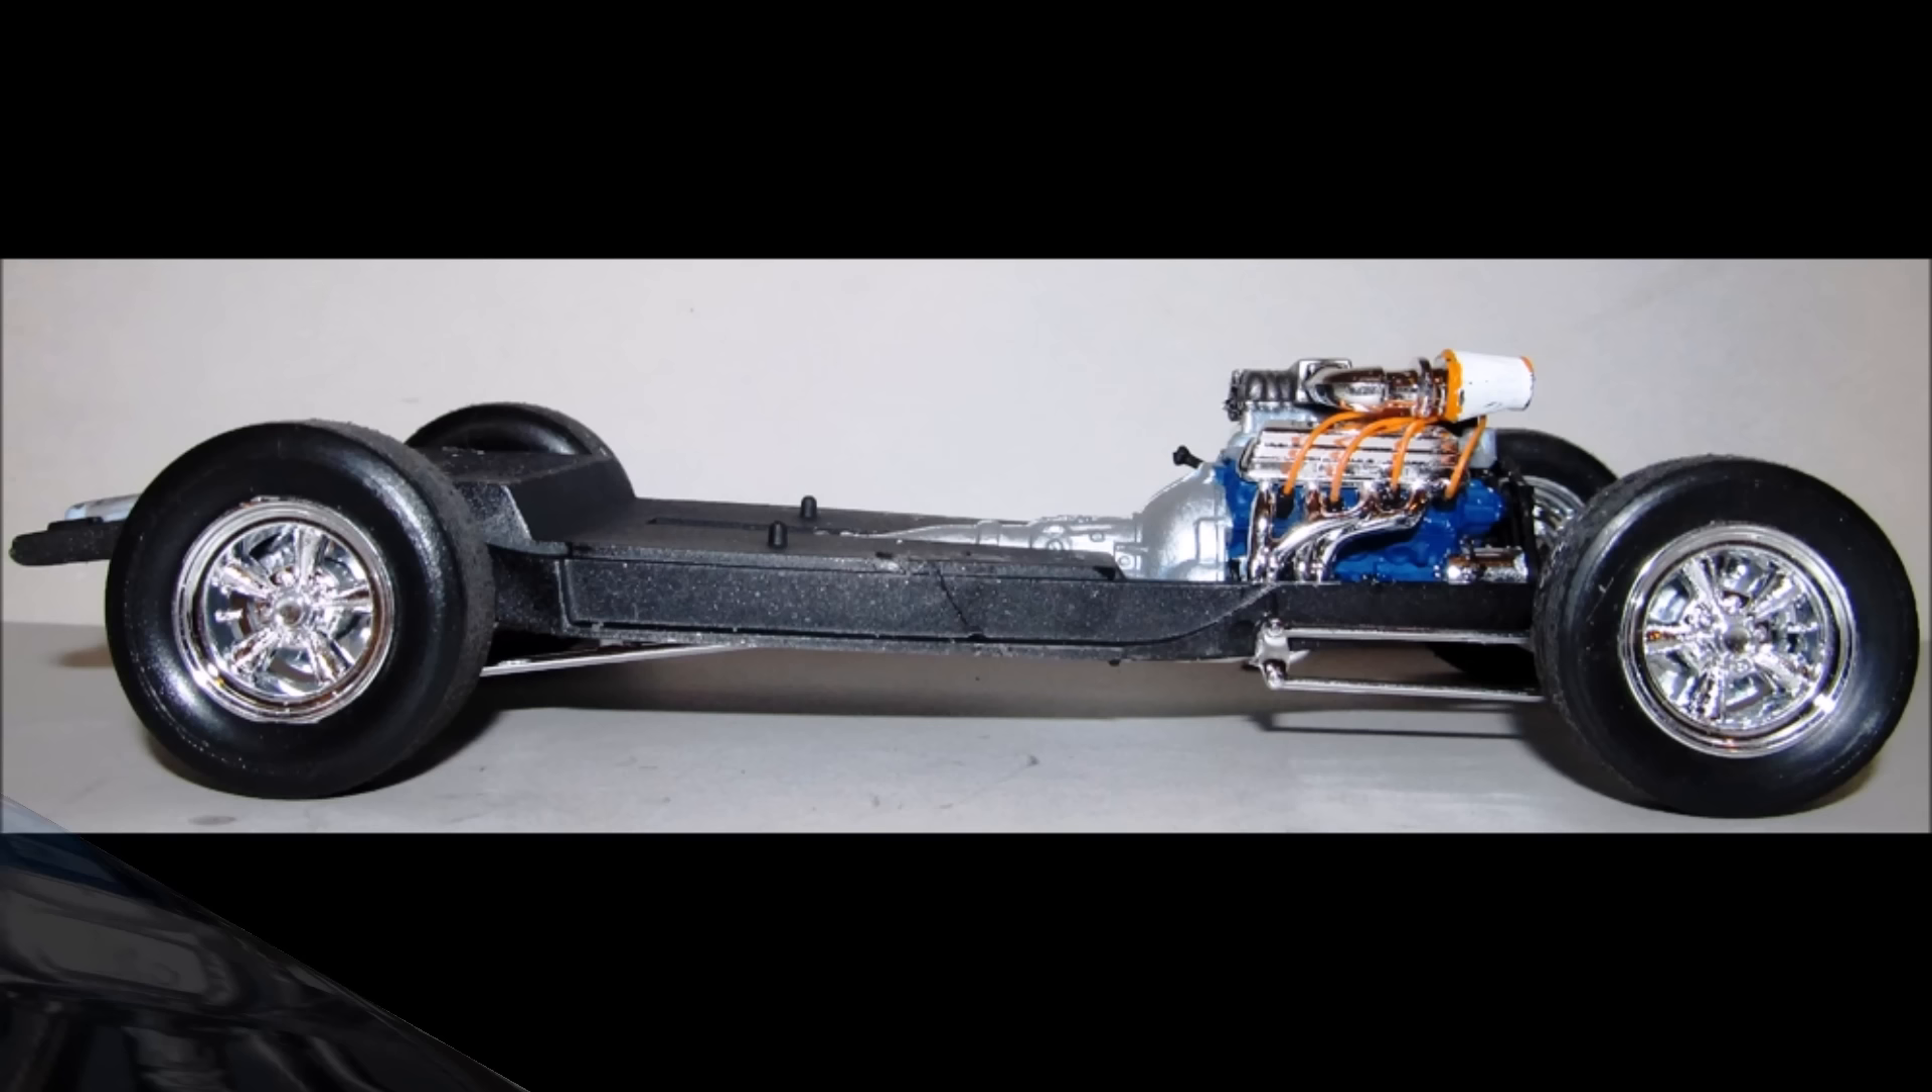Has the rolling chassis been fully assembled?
Yes.